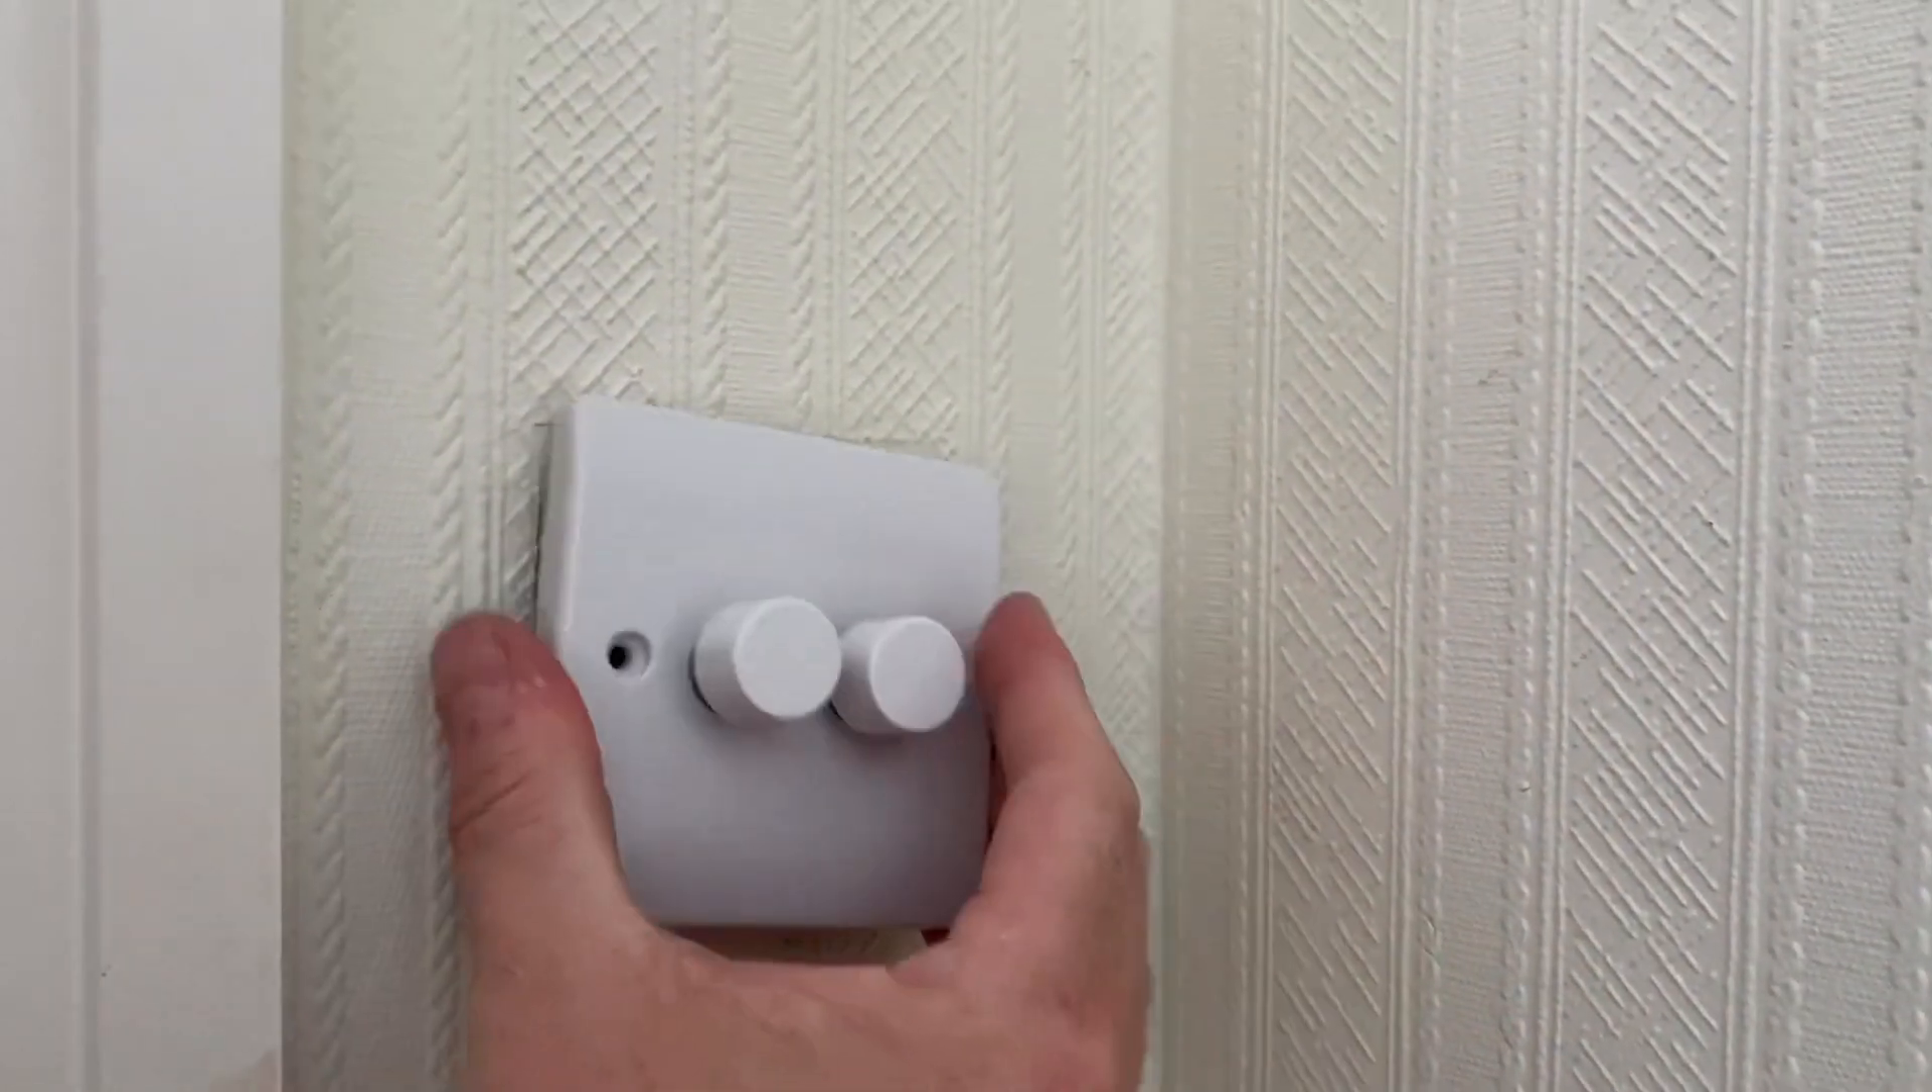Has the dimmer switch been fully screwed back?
No.